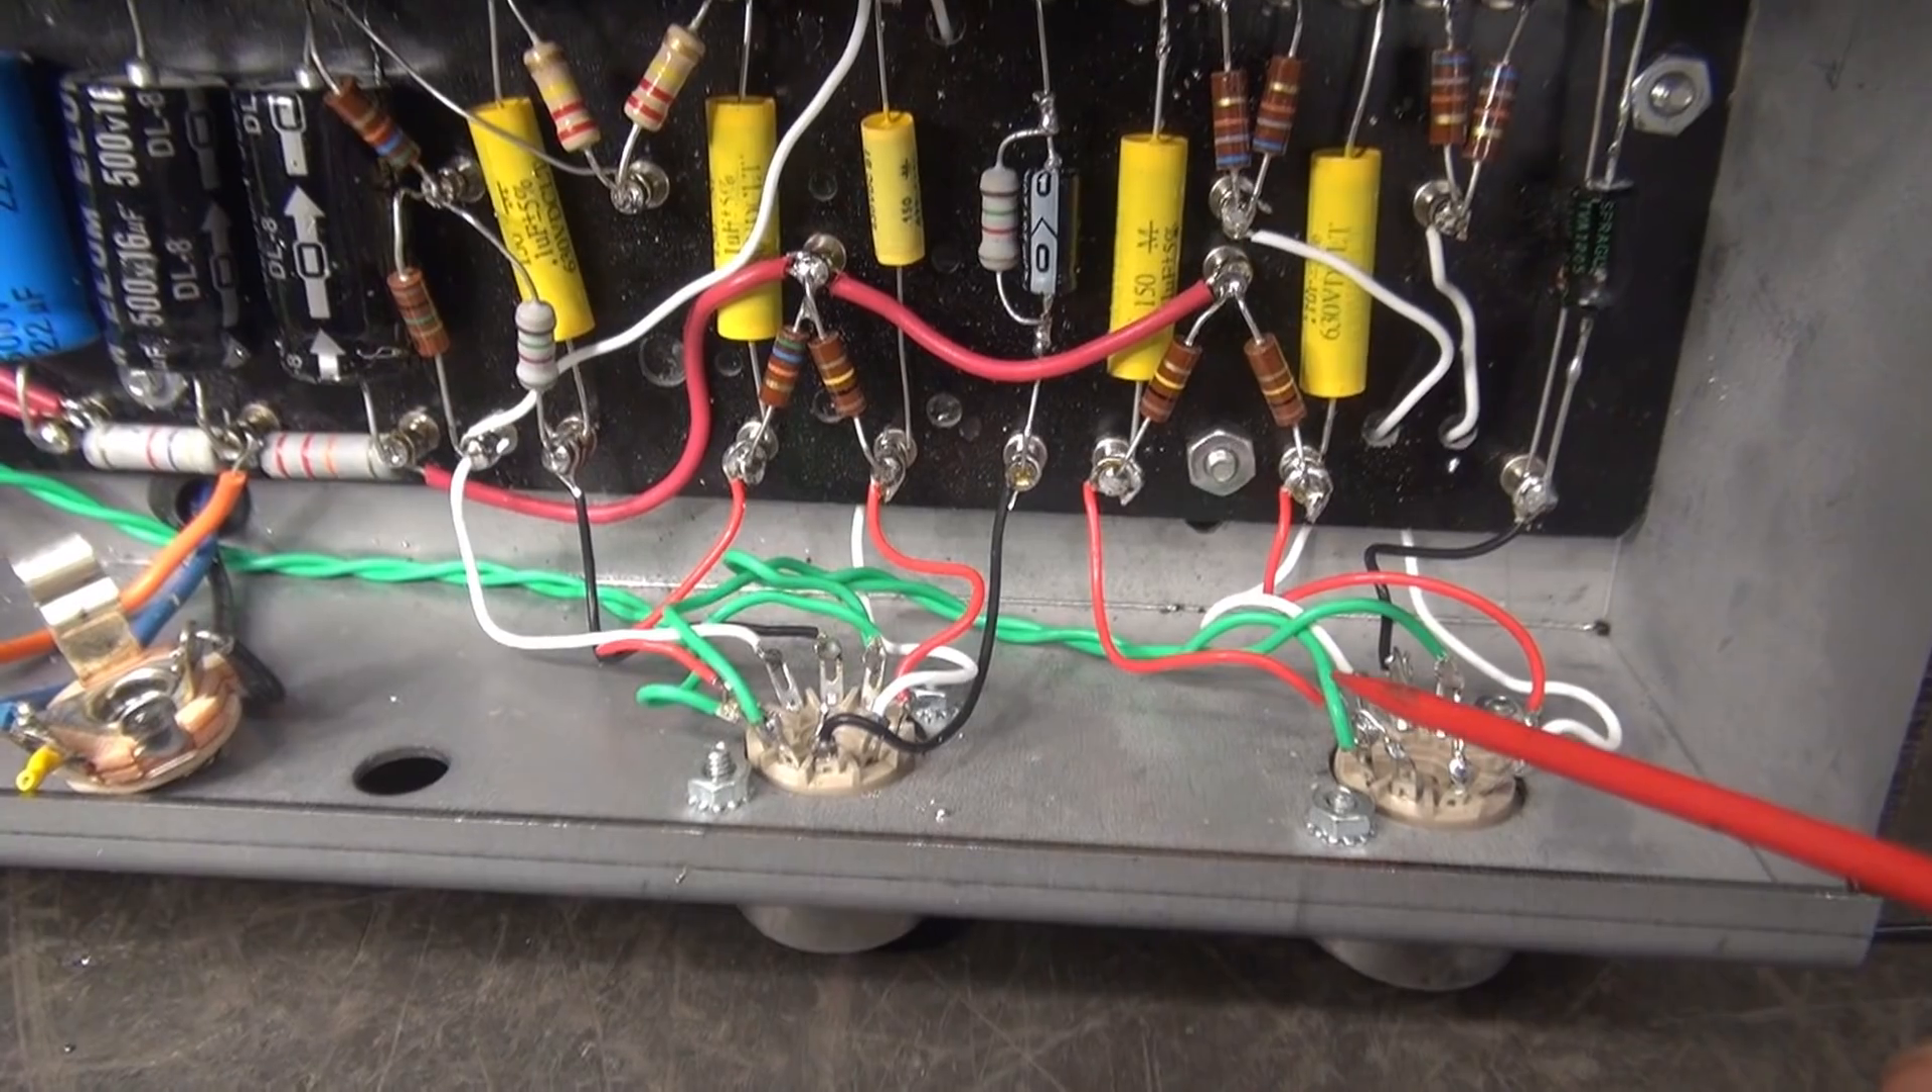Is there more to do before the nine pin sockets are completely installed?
No.